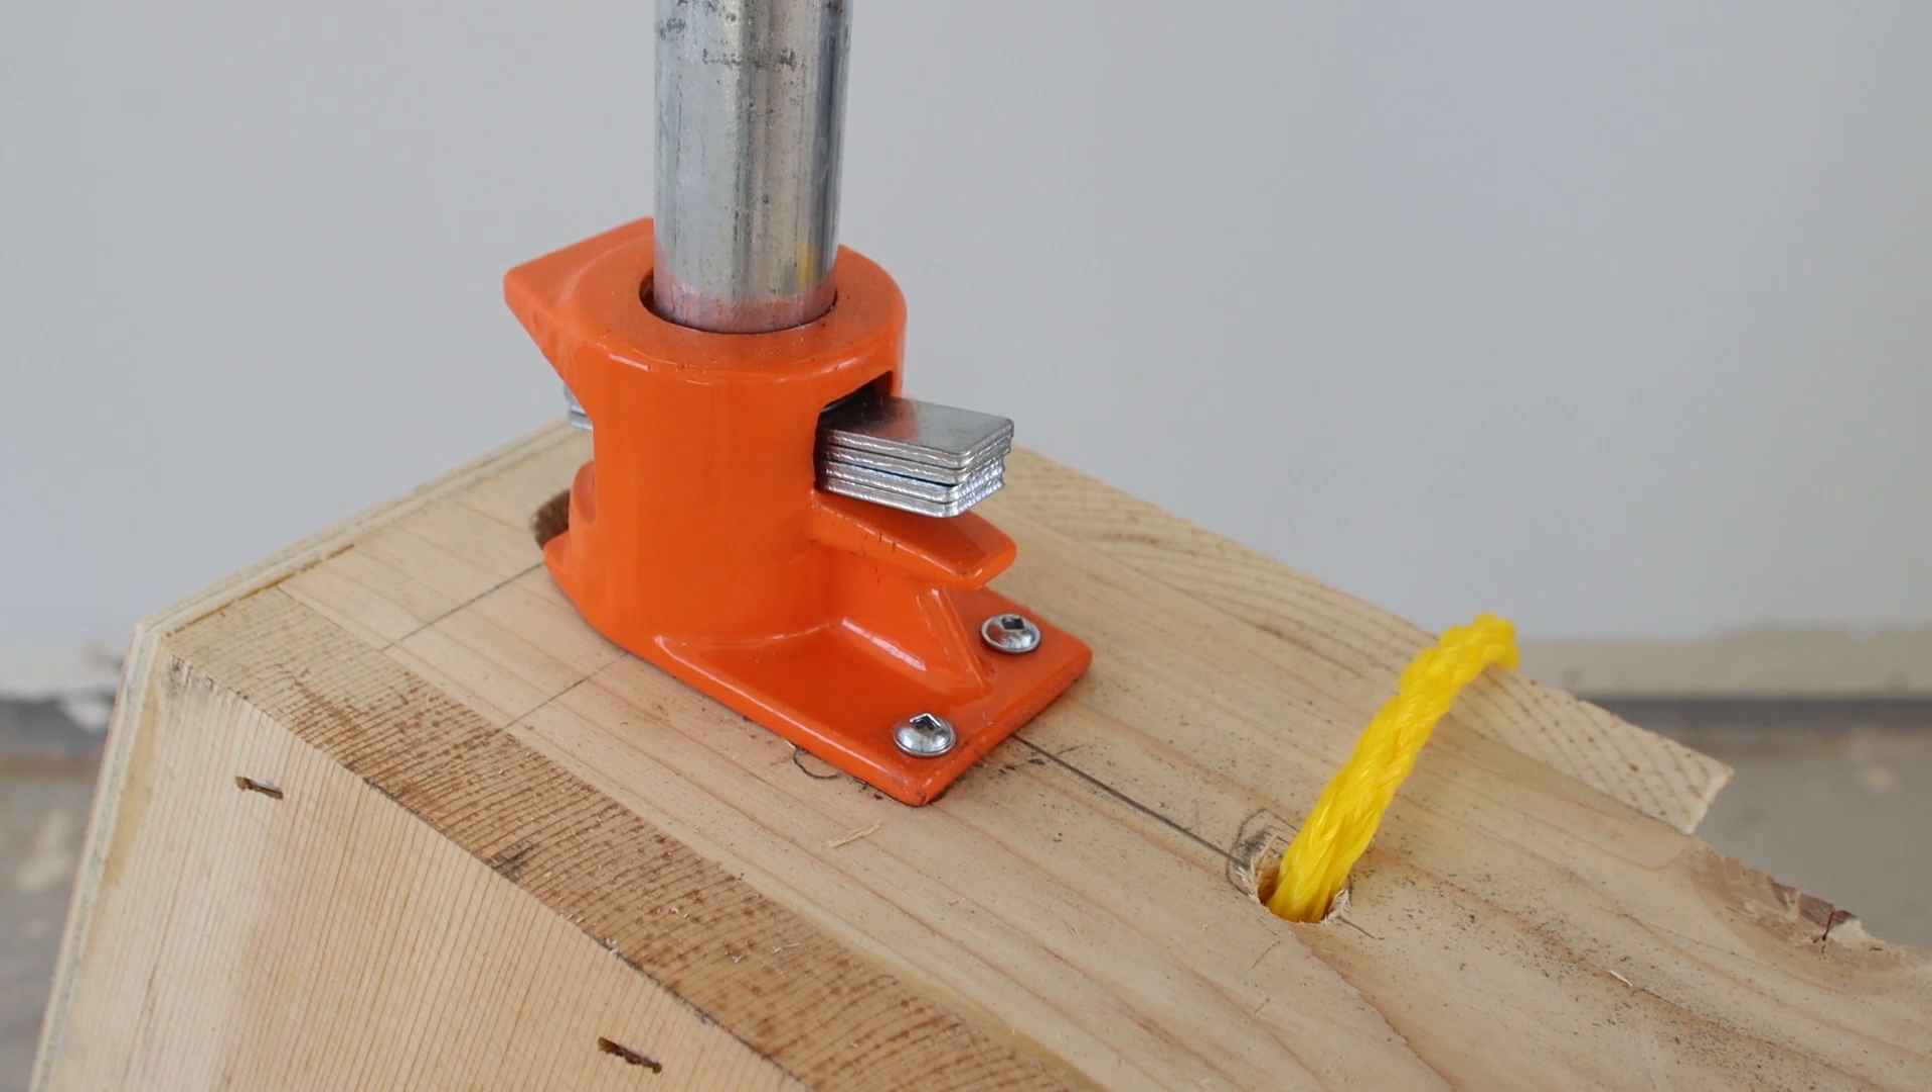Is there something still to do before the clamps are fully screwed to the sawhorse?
No.